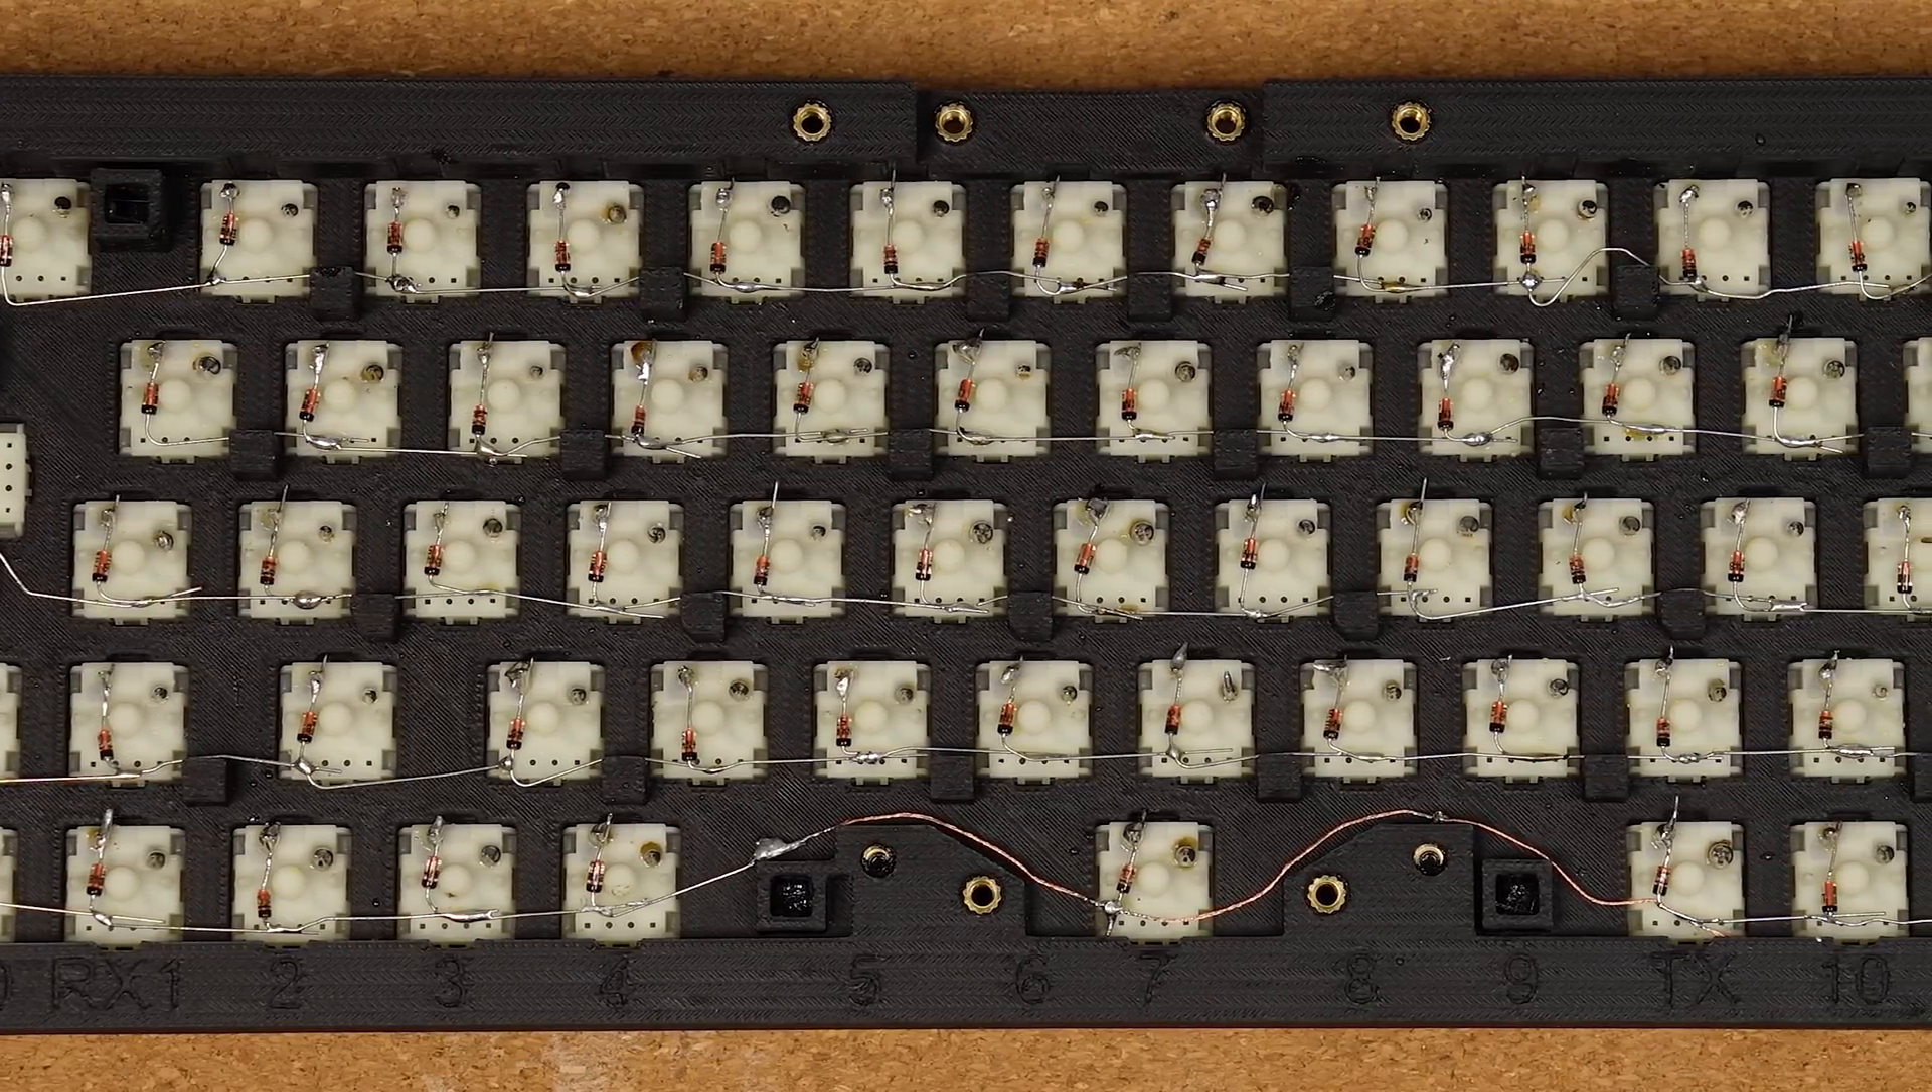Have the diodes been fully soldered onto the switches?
Yes.